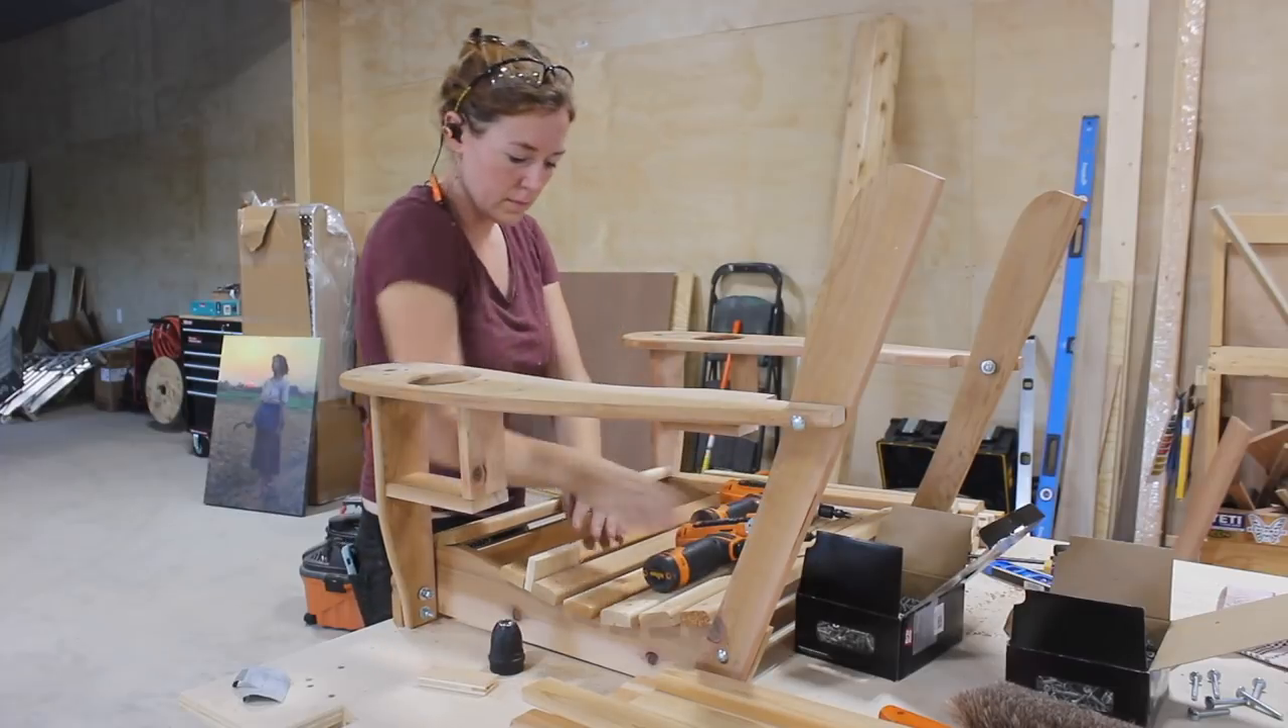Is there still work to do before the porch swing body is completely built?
Yes.